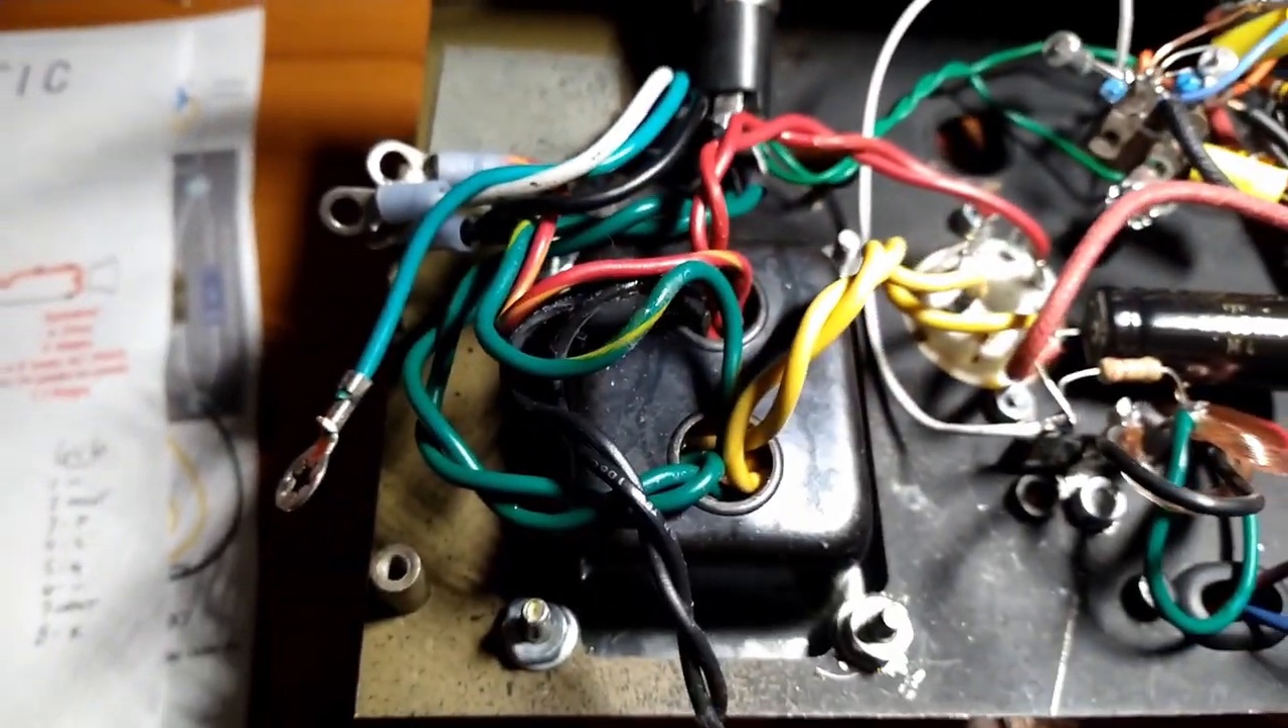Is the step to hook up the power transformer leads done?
No.